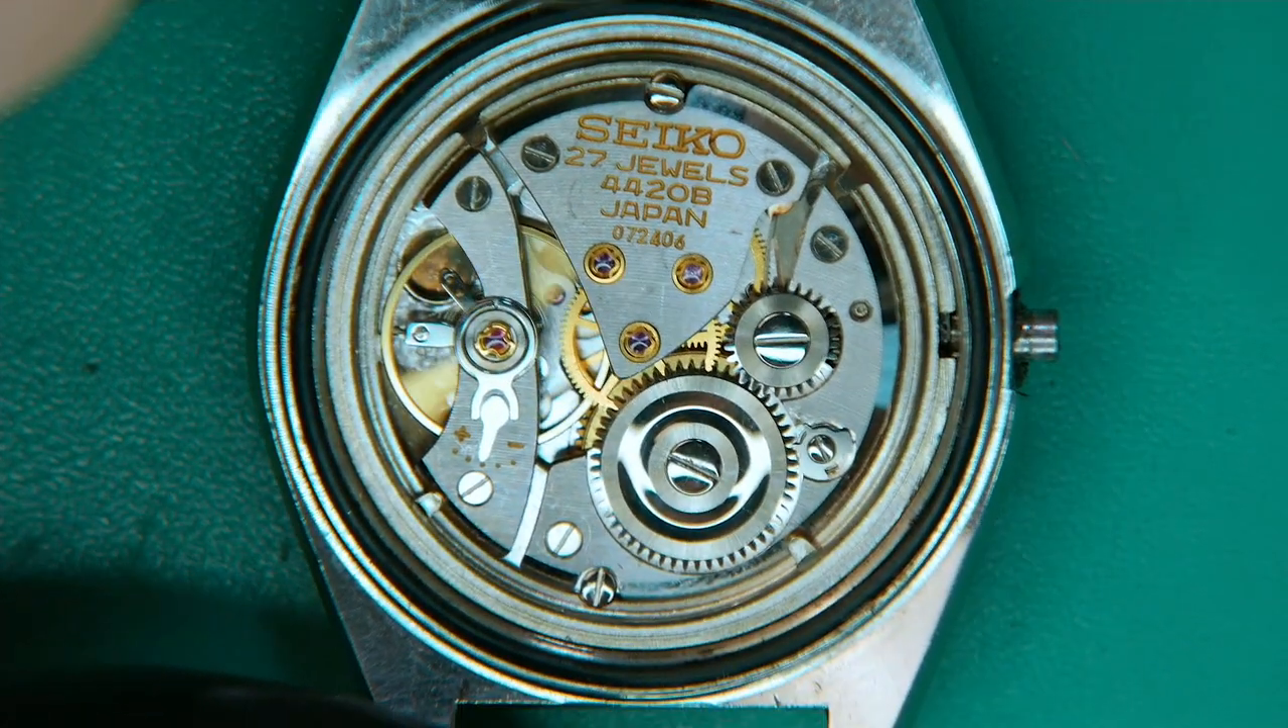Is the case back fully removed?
Yes.